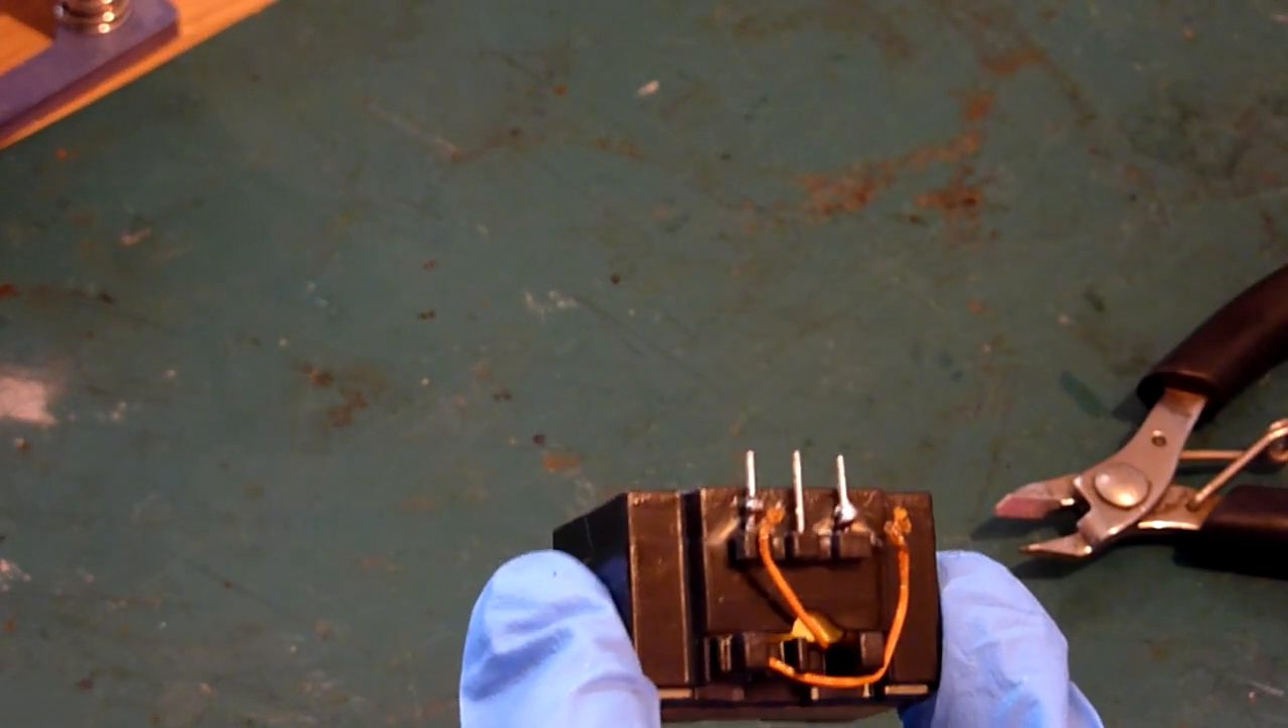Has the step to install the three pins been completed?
Yes.